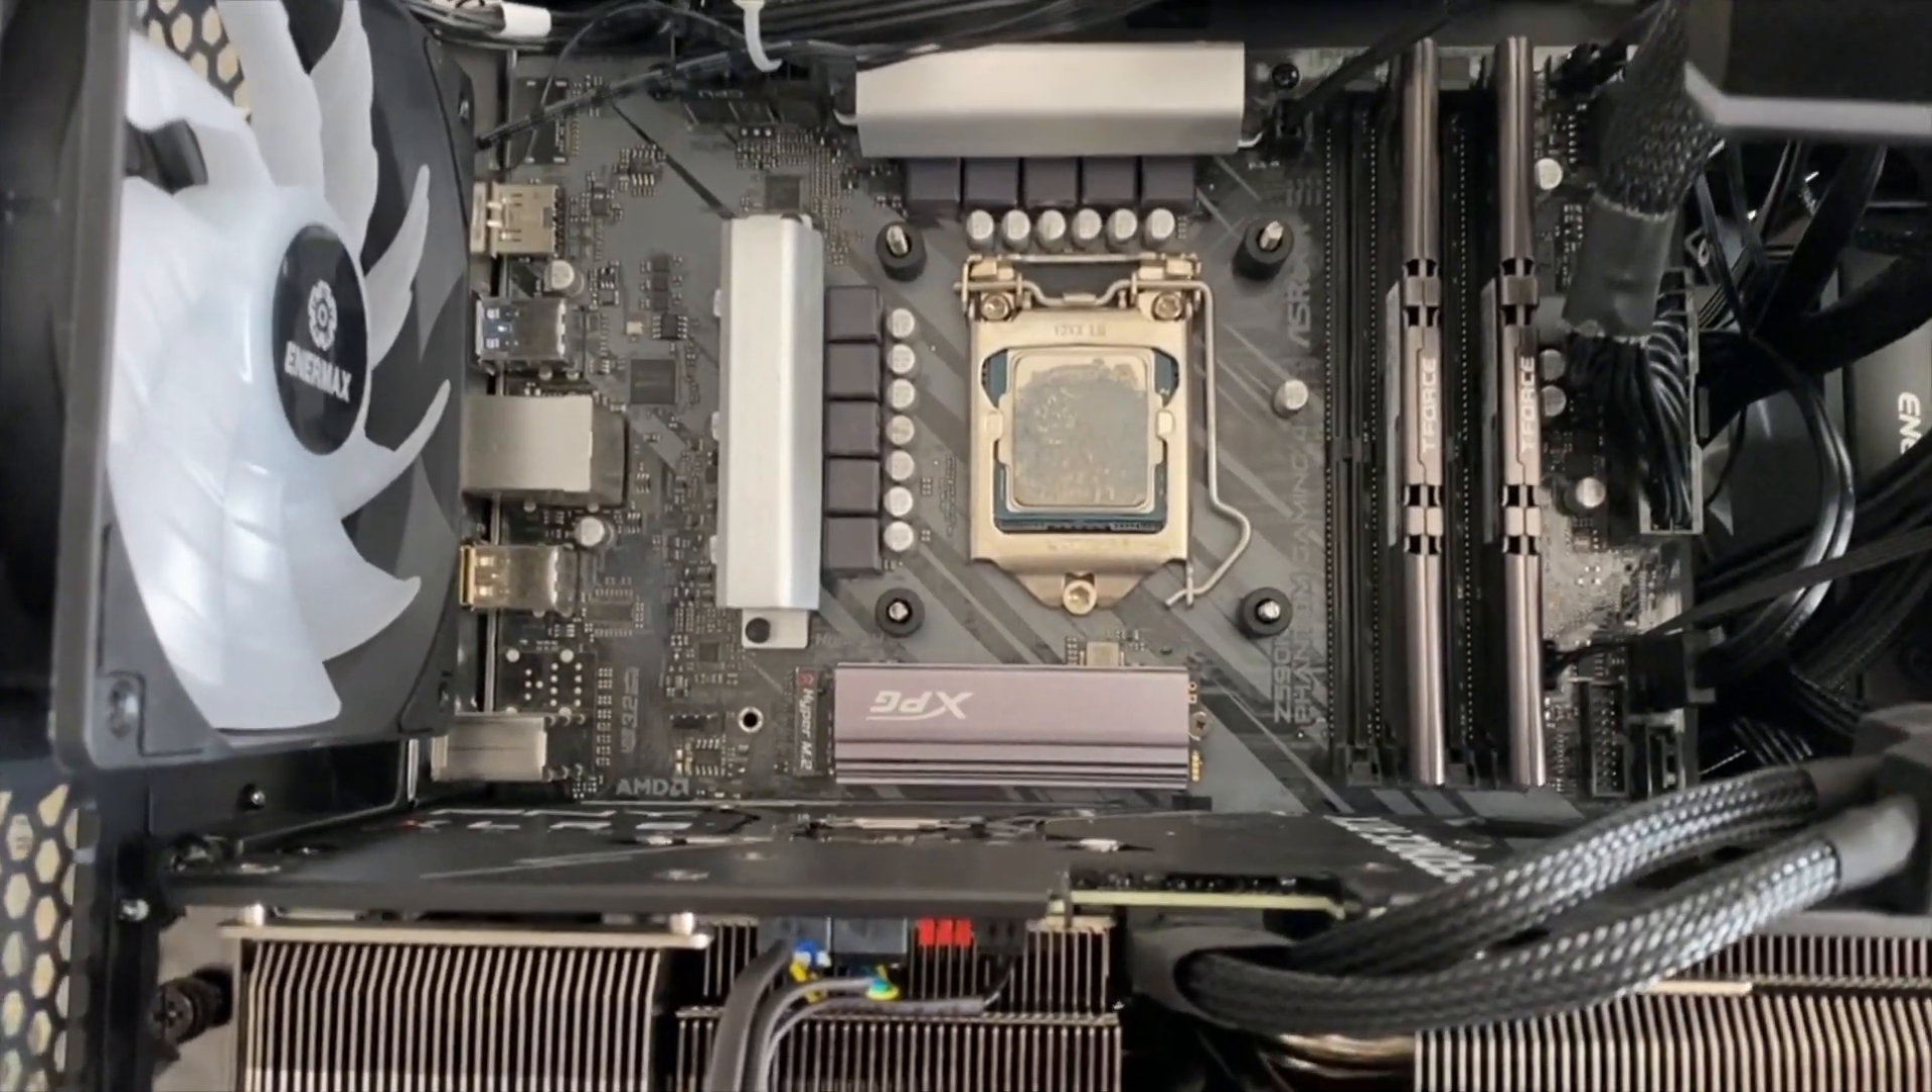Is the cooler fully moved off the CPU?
Yes.